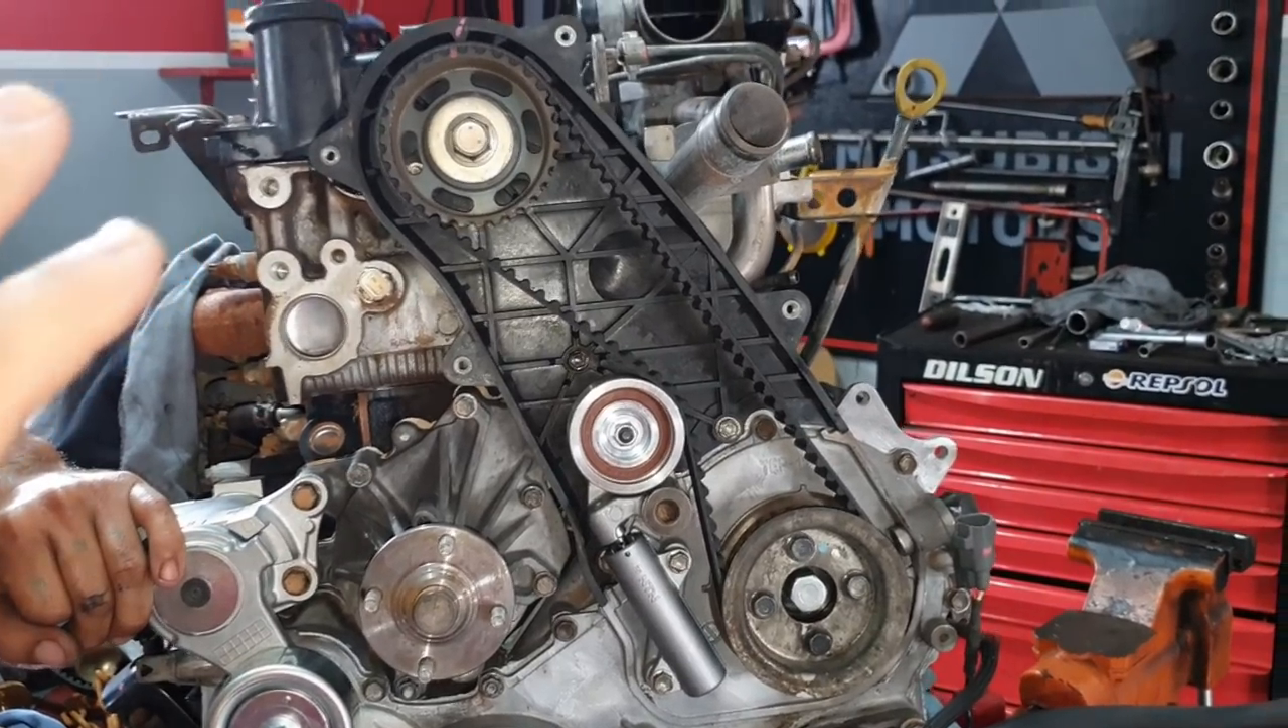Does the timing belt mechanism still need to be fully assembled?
No.